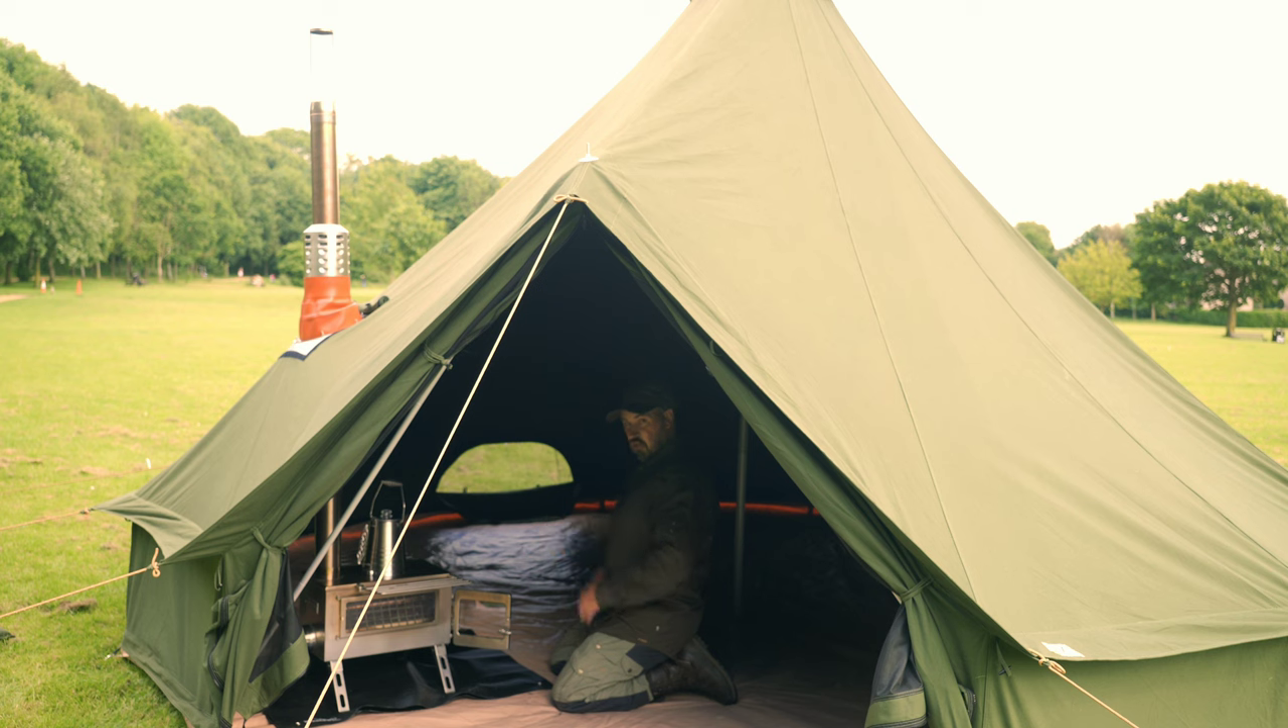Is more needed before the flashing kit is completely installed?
No.